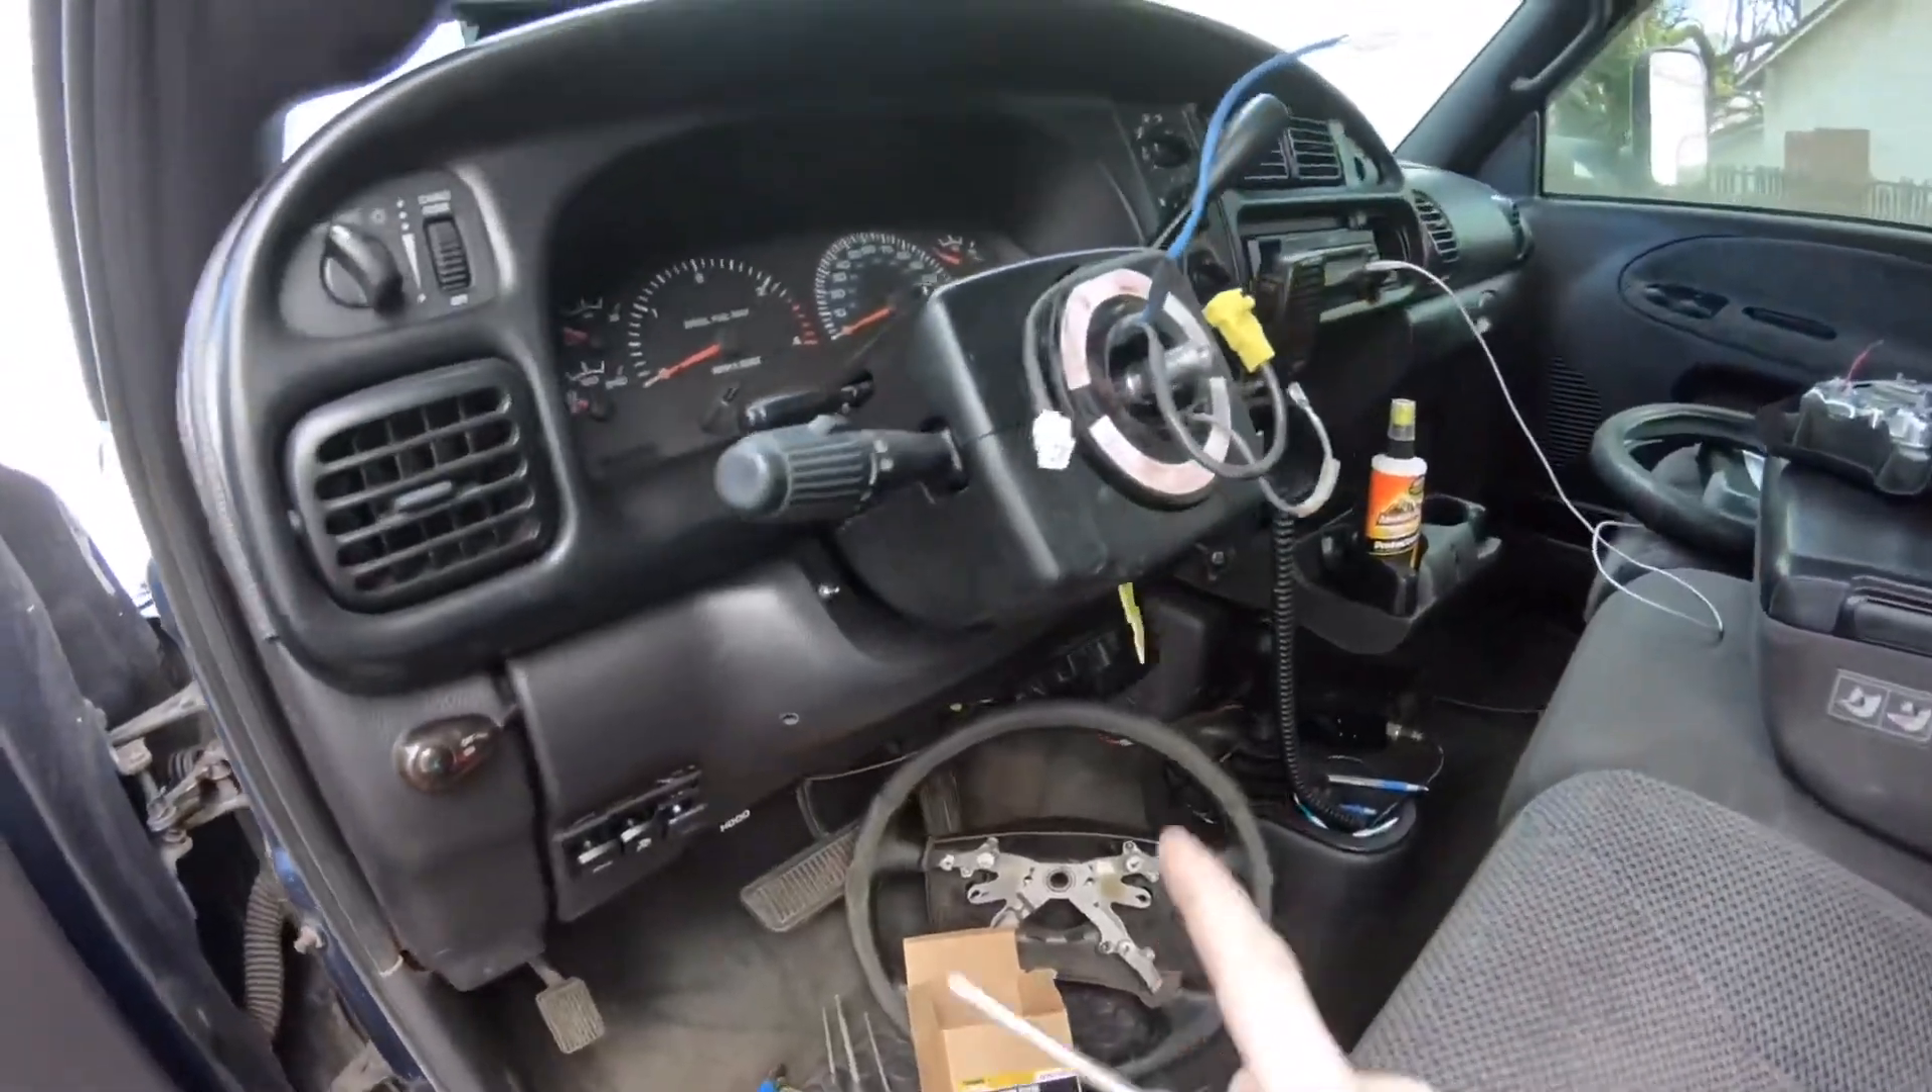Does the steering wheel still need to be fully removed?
No.